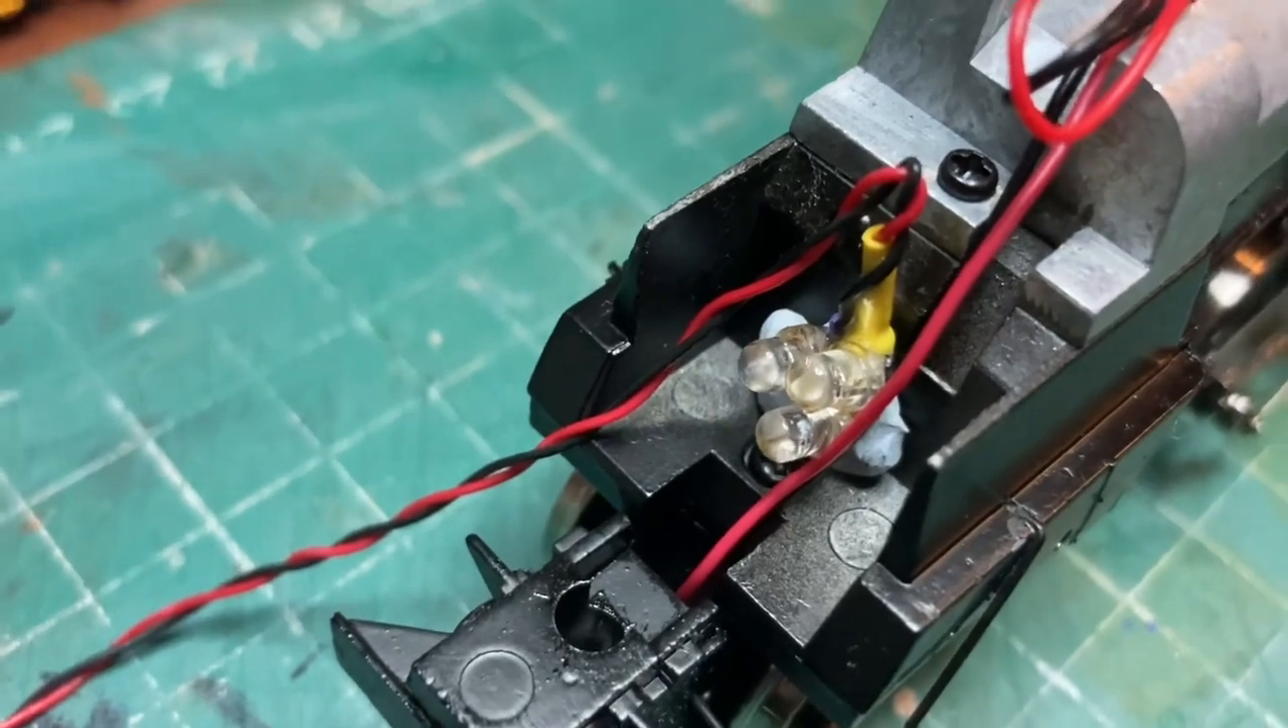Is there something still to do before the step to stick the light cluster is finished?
No.